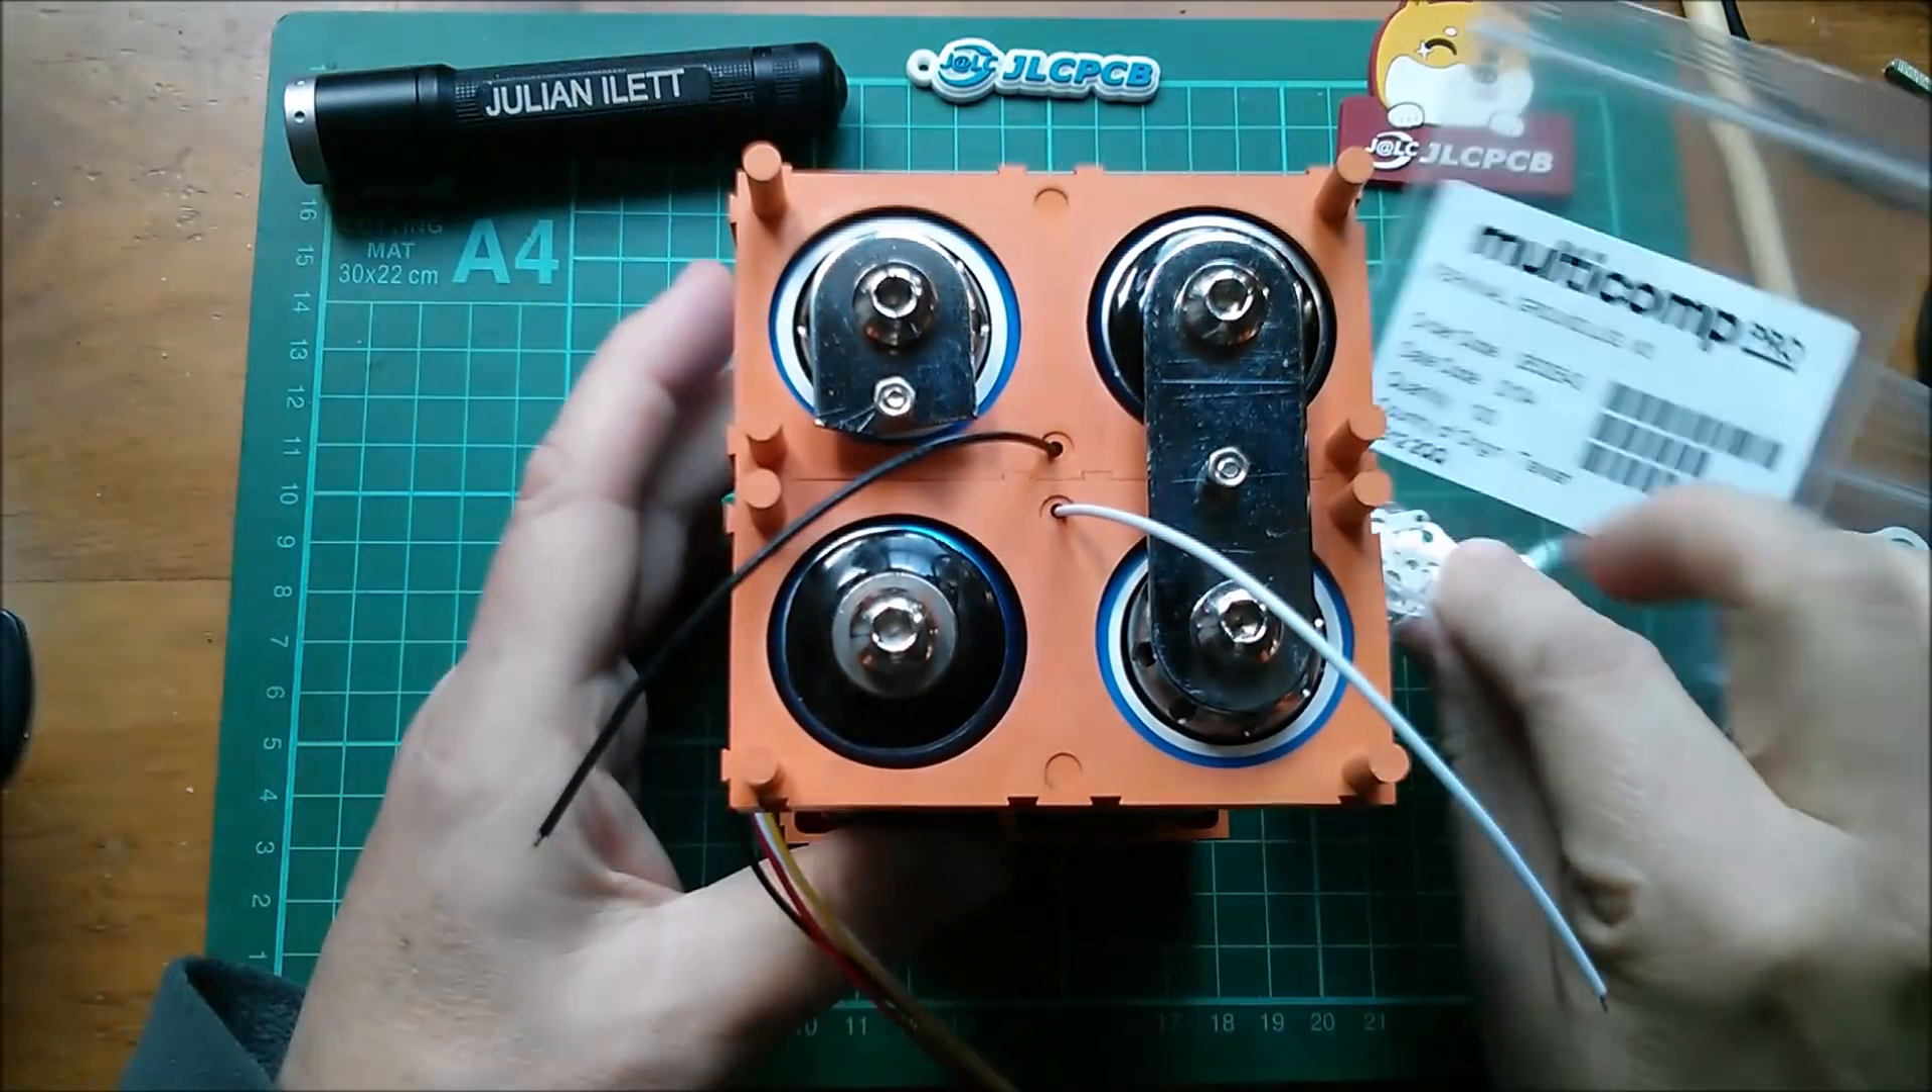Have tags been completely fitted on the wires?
No.